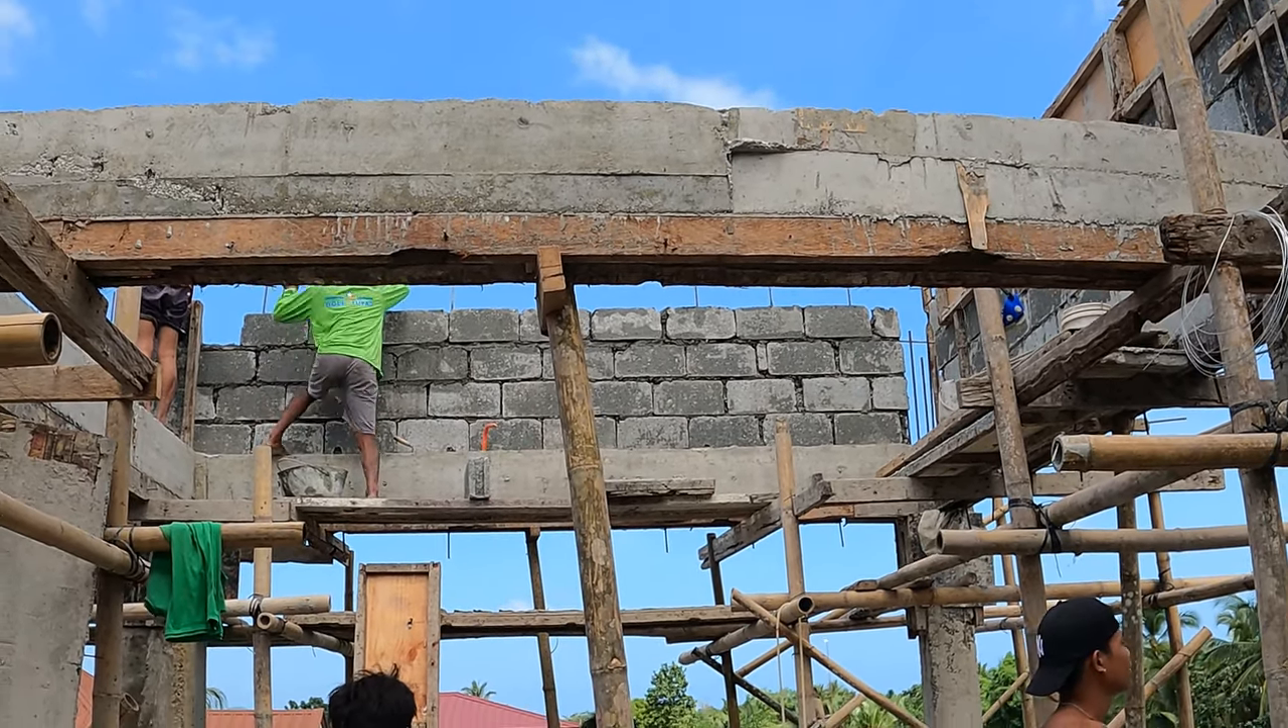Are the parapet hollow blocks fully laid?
No.